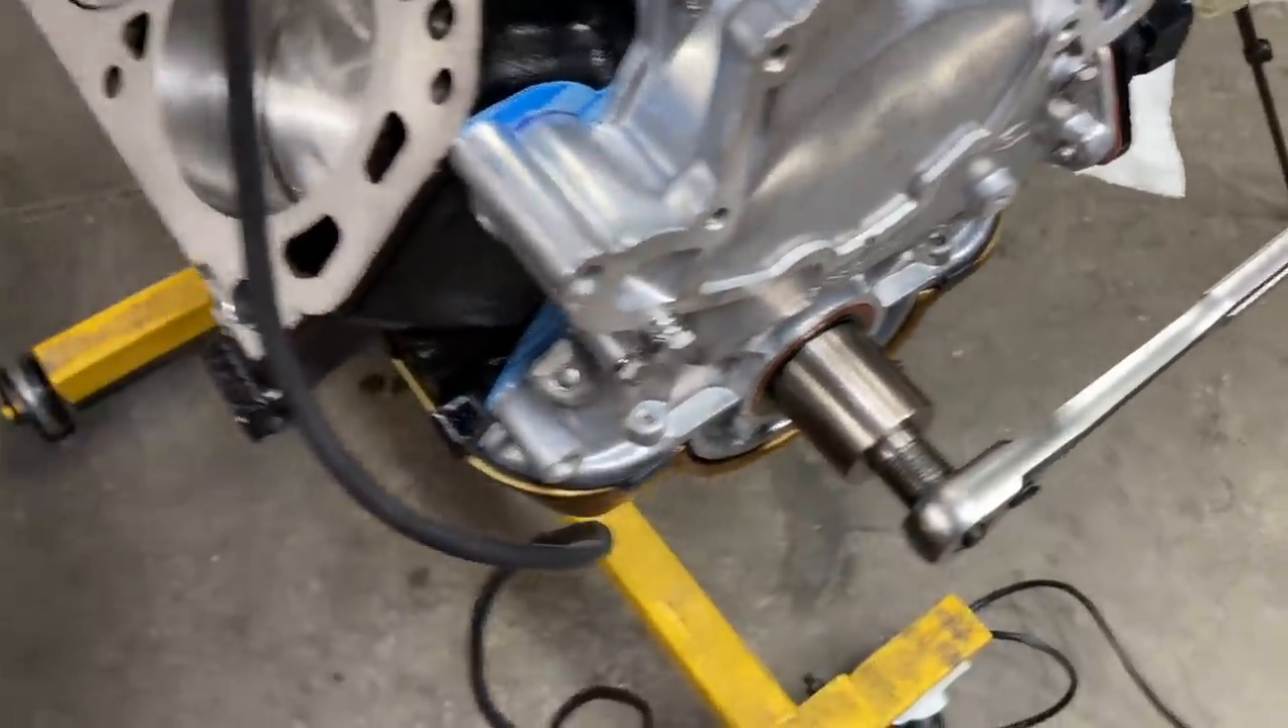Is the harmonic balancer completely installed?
No.